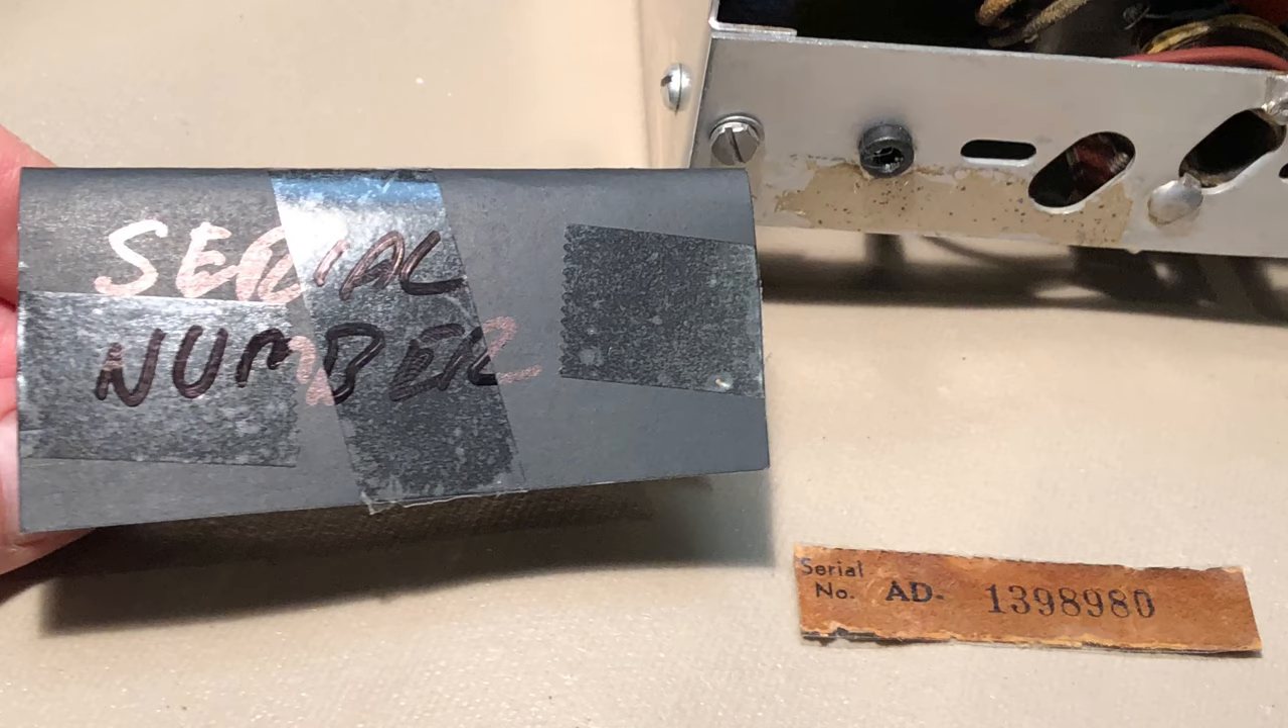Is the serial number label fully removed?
Yes.